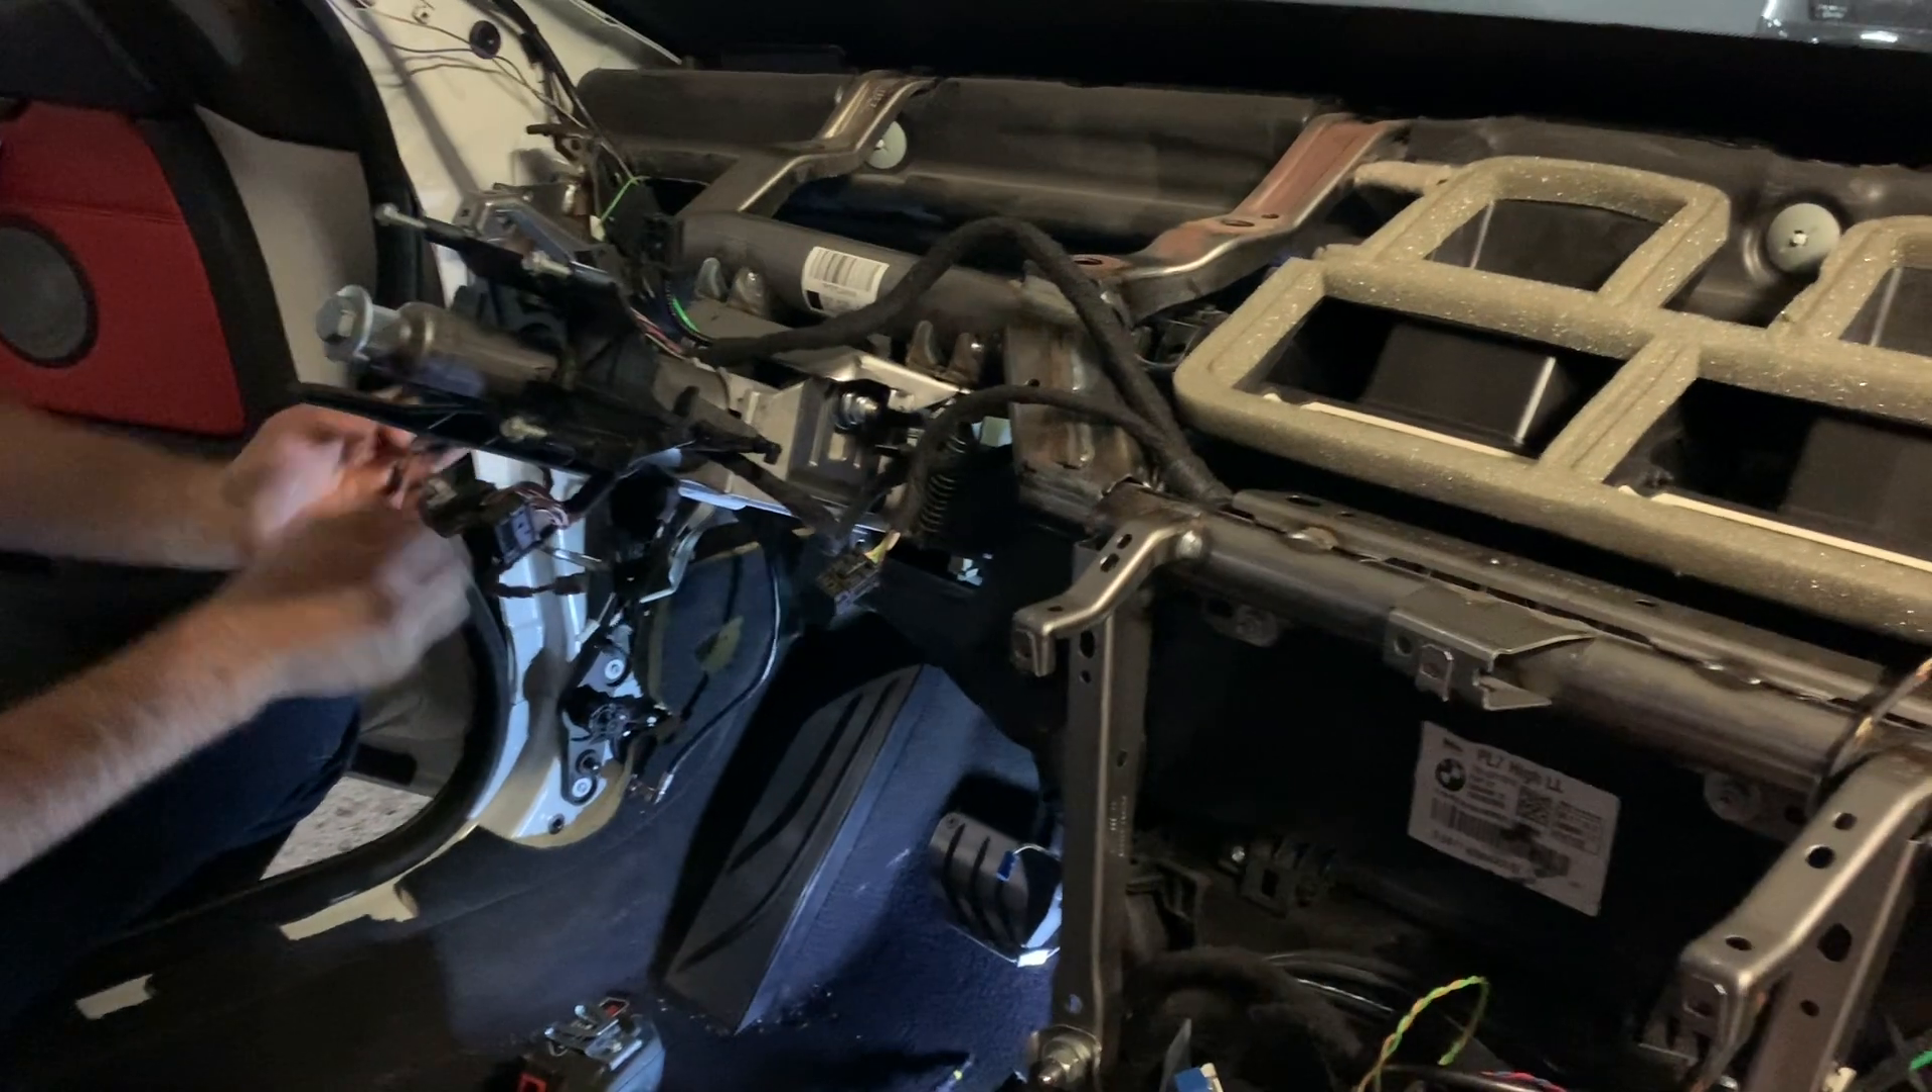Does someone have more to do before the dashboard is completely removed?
No.